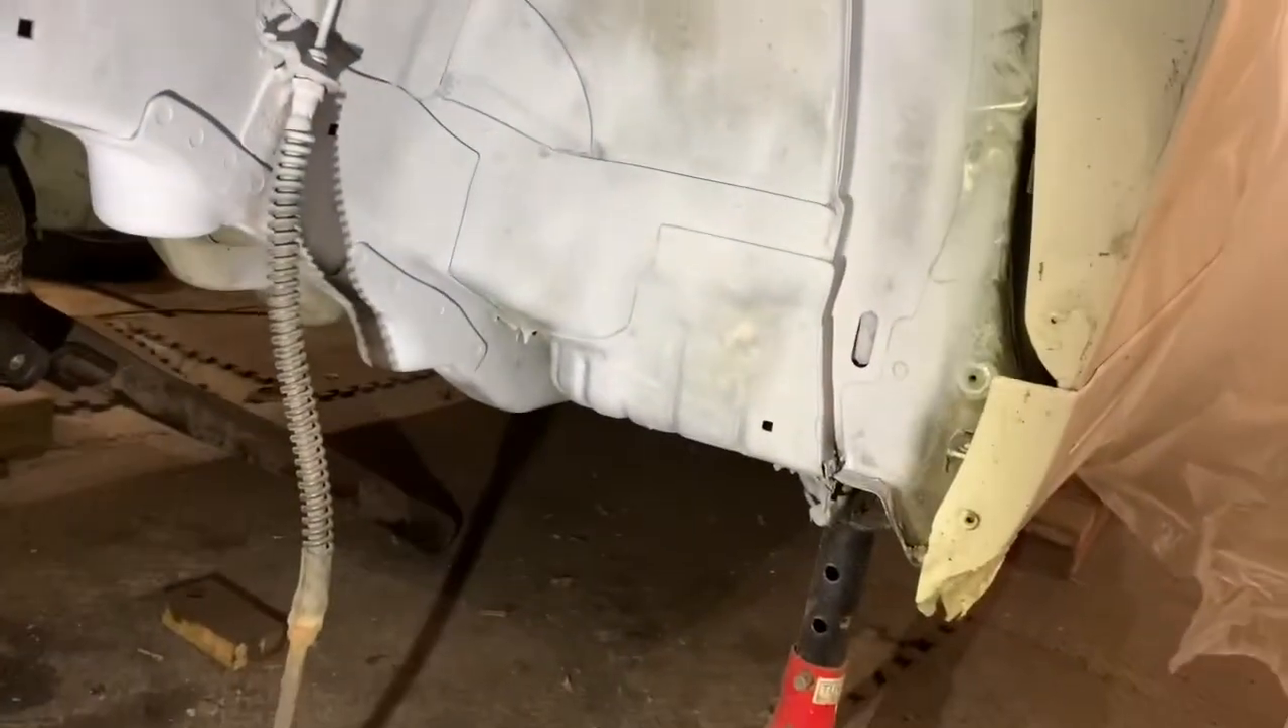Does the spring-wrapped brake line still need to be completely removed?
Yes.